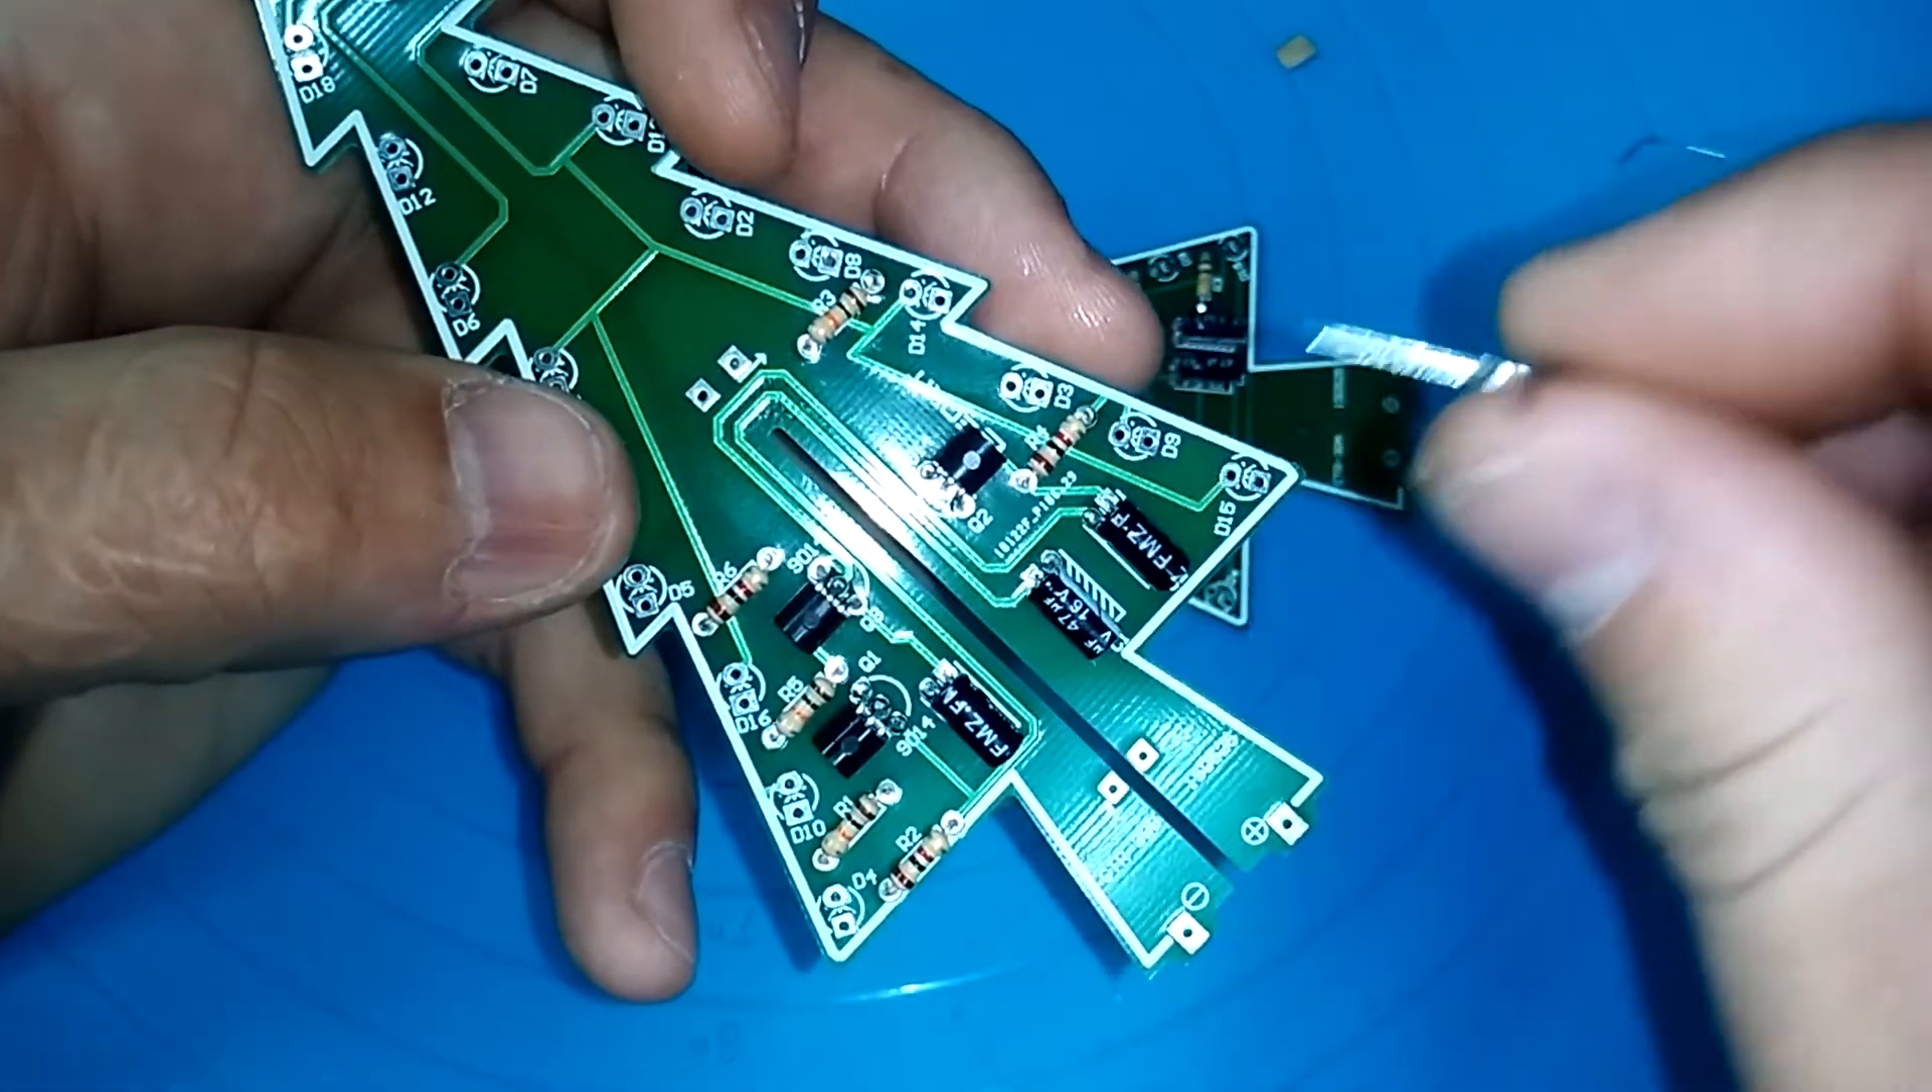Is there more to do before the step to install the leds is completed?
Yes.